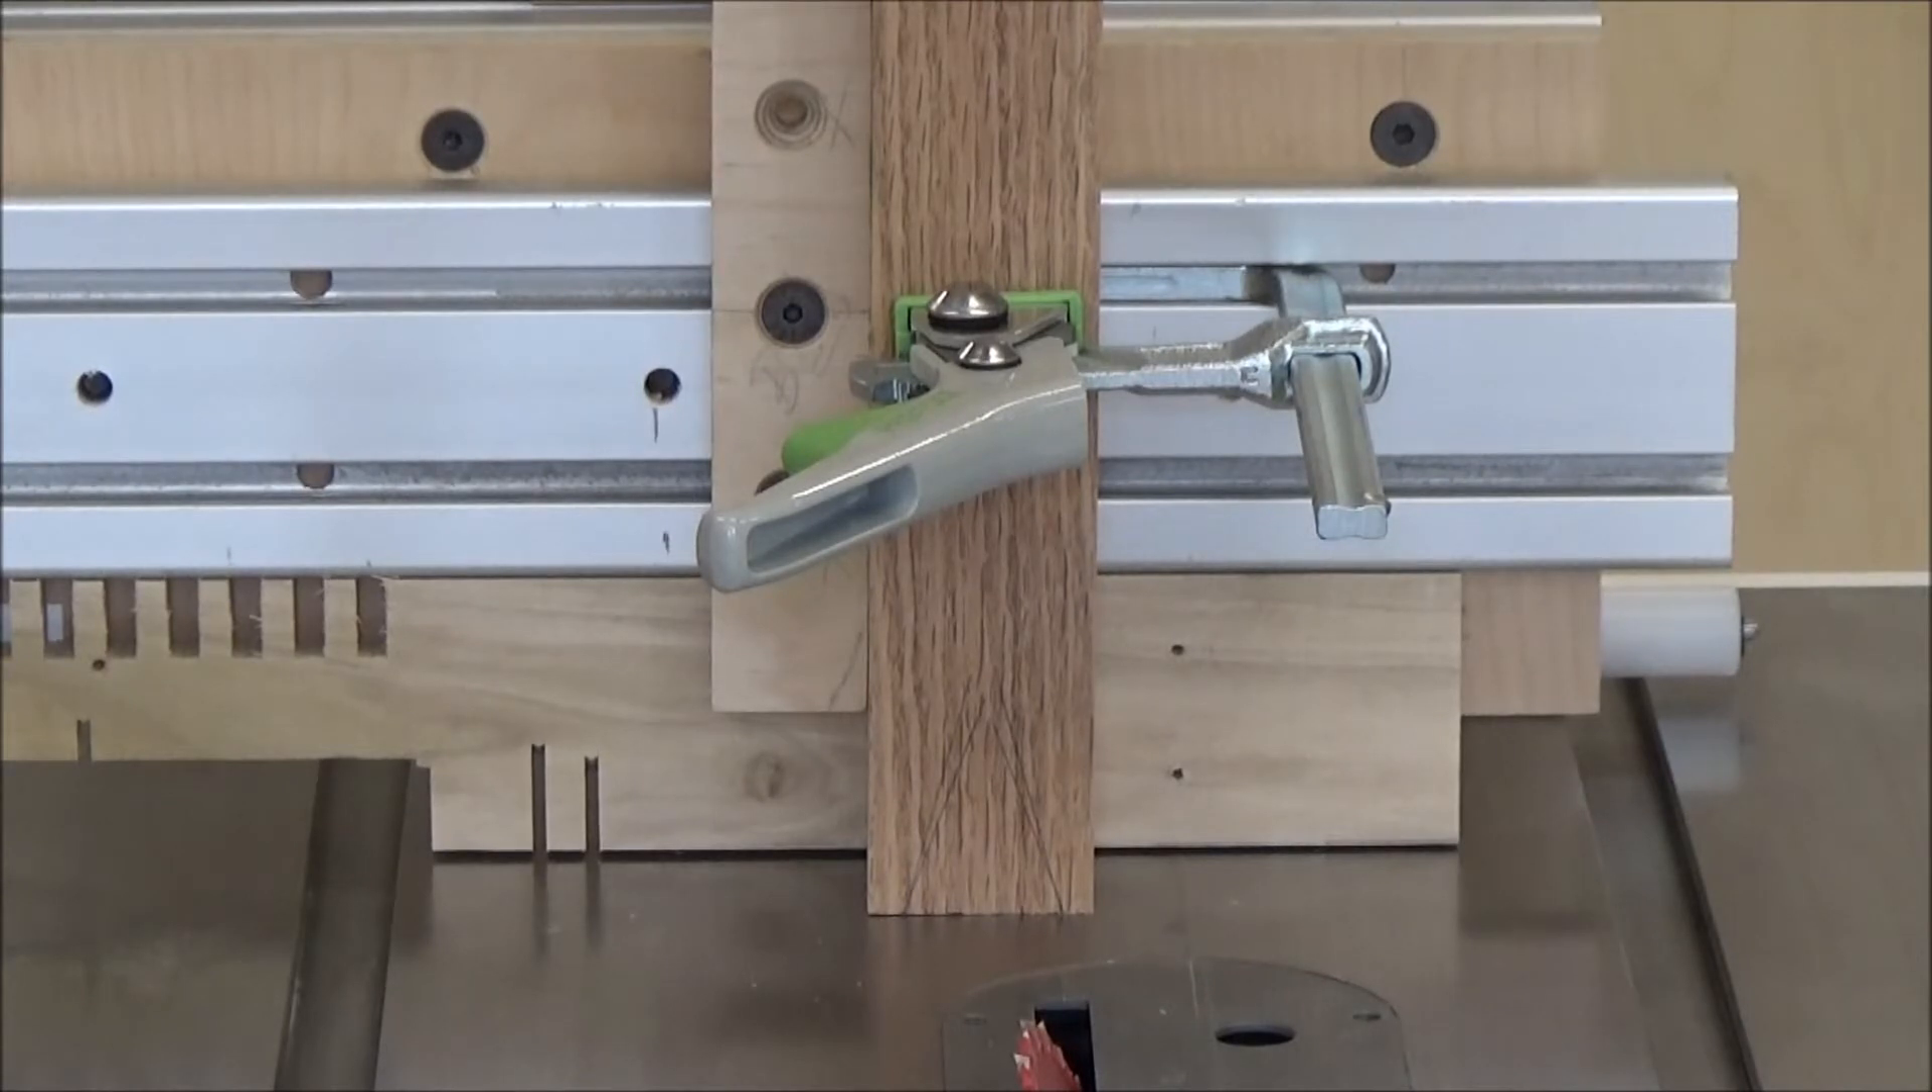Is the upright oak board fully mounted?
Yes.